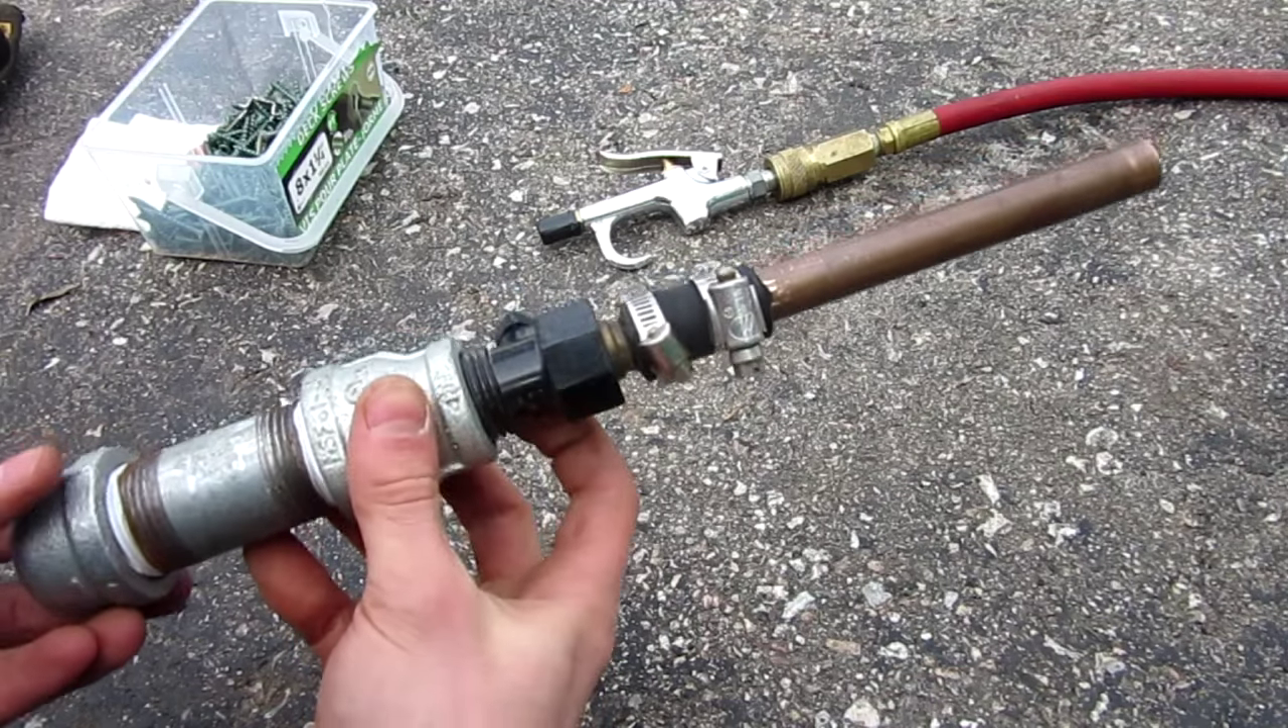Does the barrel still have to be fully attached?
No.